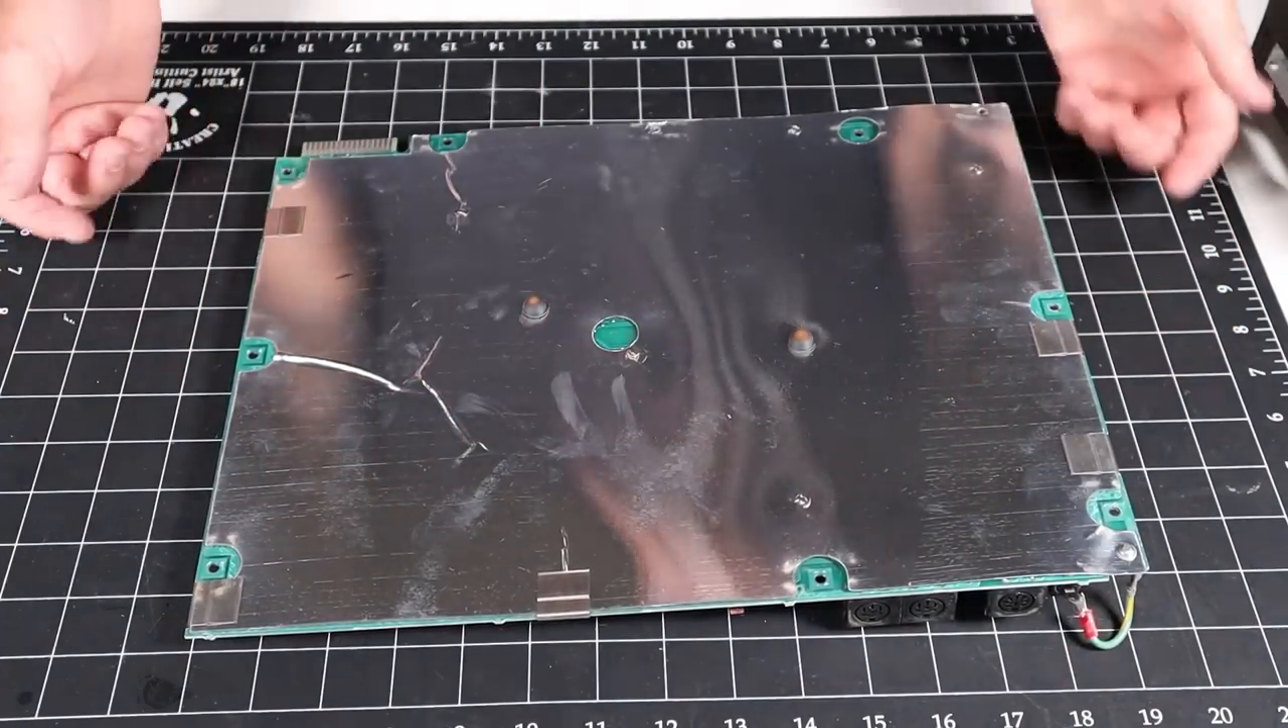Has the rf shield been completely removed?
No.